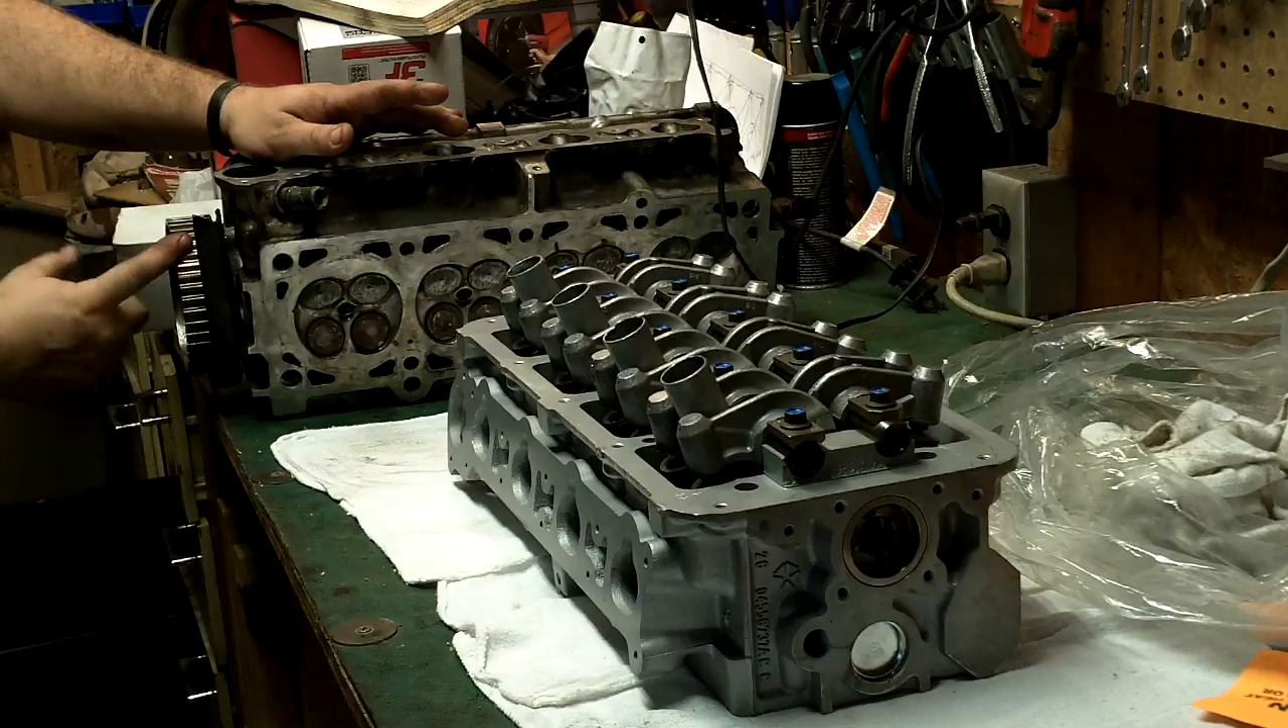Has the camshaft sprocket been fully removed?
No.